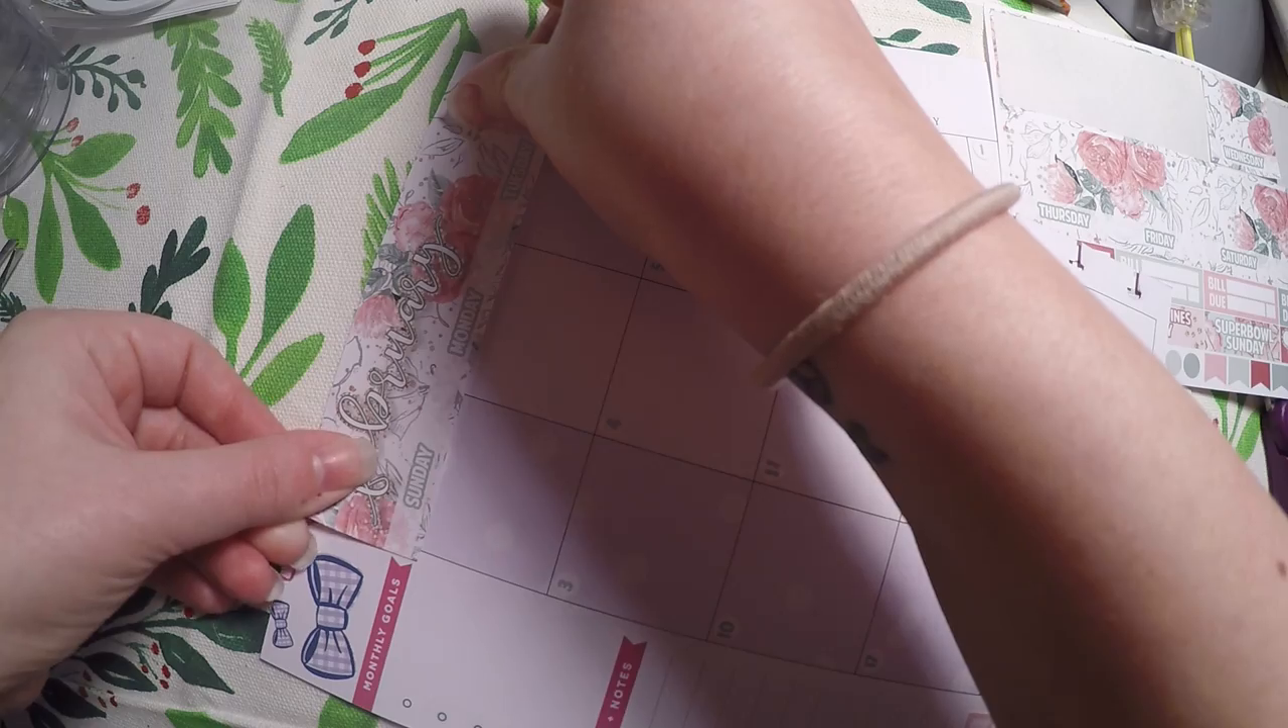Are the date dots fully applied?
No.